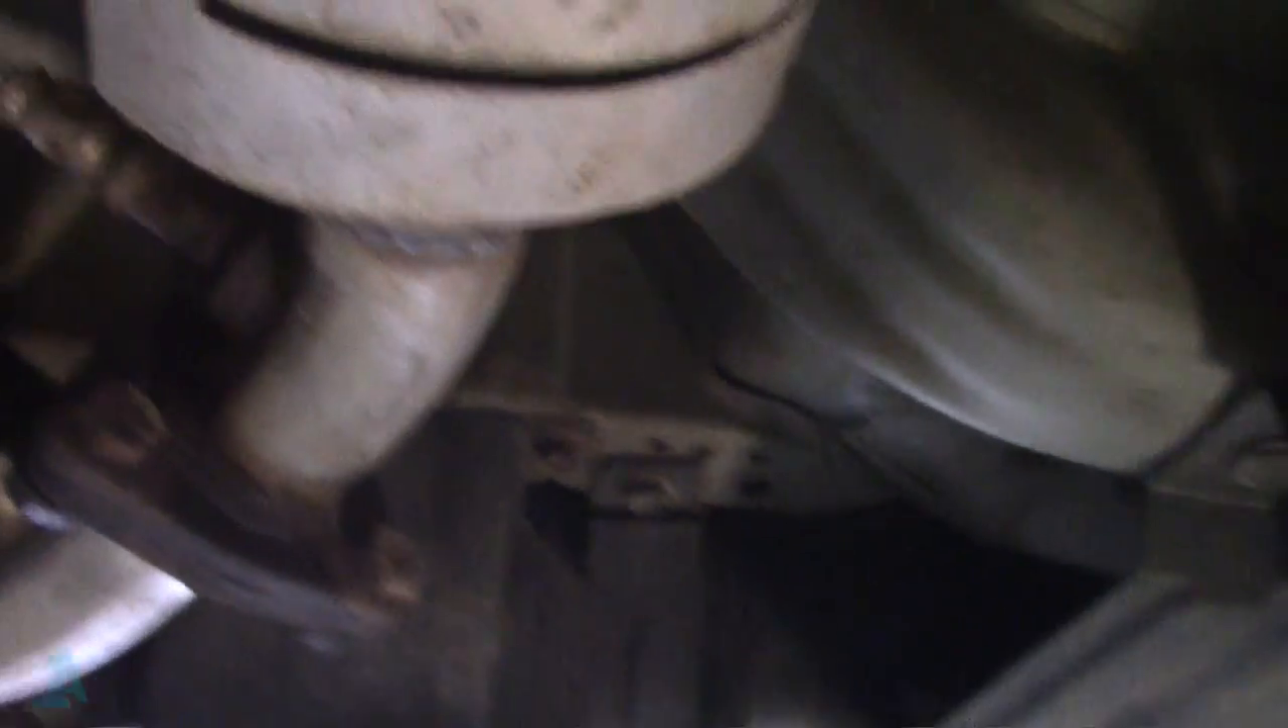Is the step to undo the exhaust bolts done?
No.